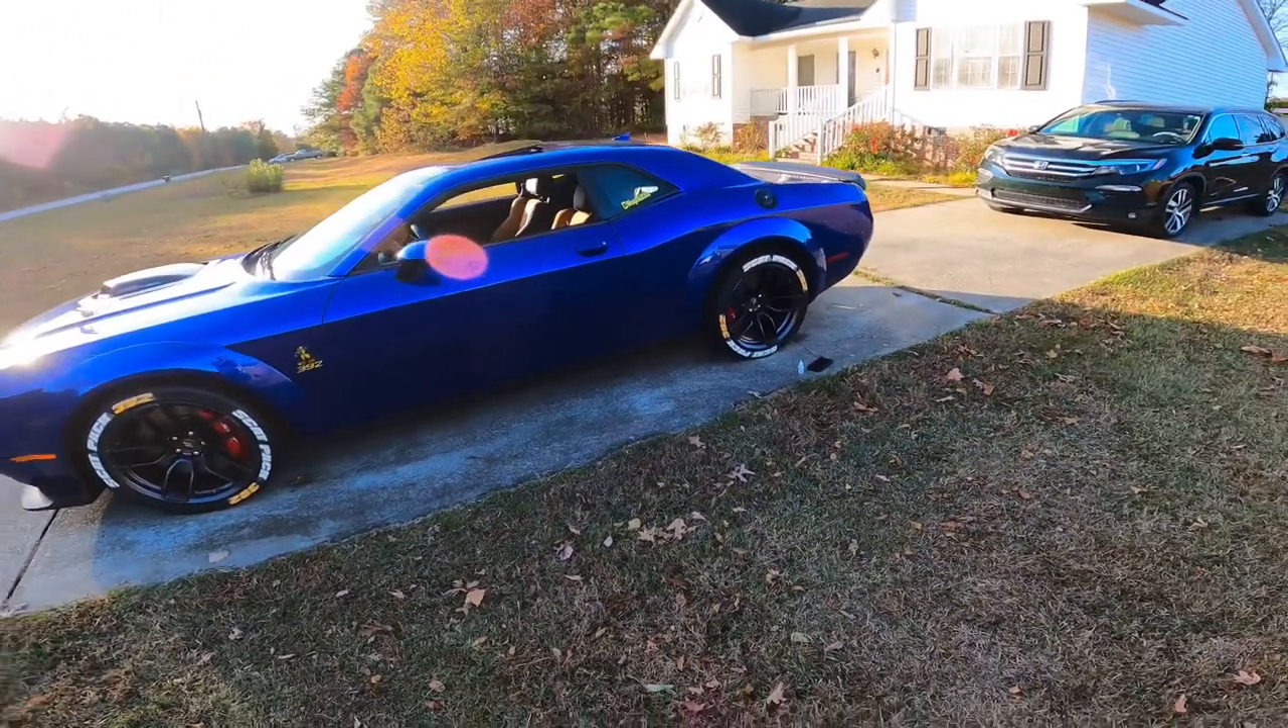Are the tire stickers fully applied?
Yes.